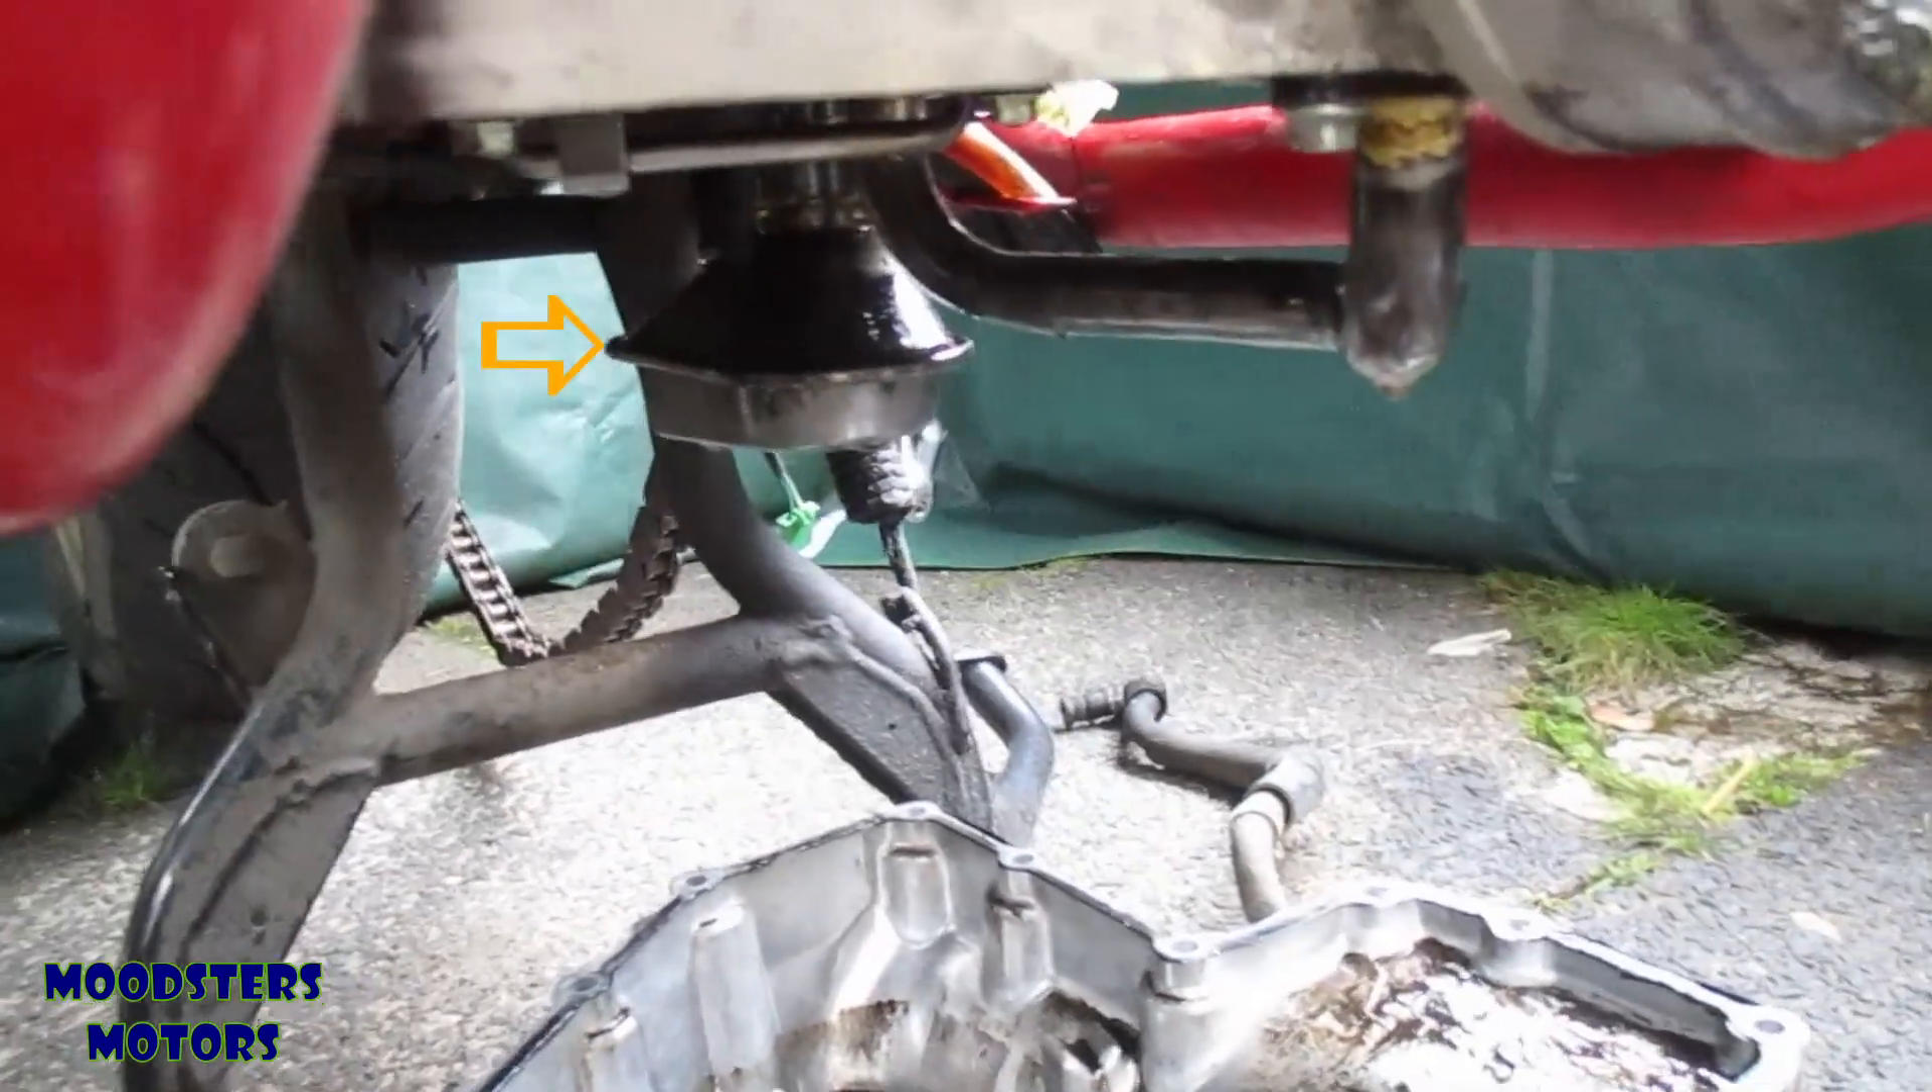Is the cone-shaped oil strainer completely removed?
No.